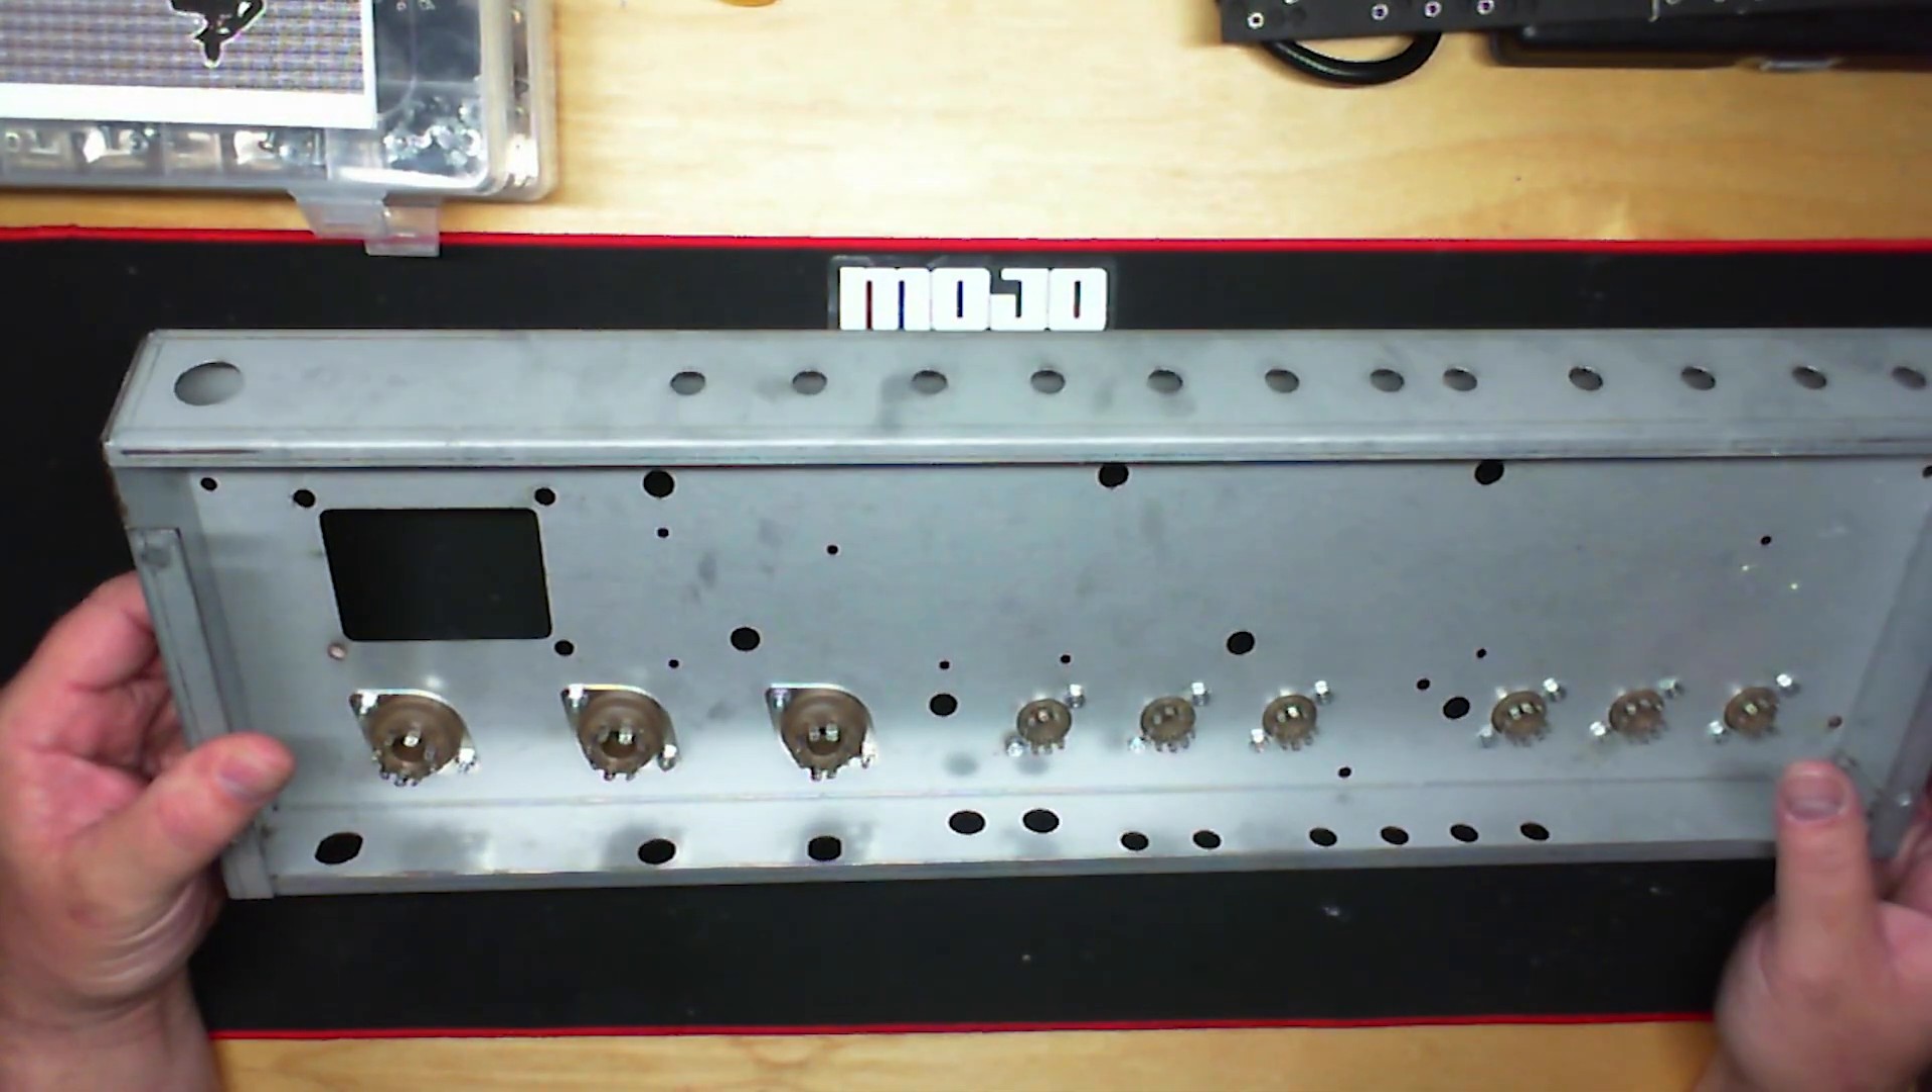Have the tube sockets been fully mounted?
Yes.